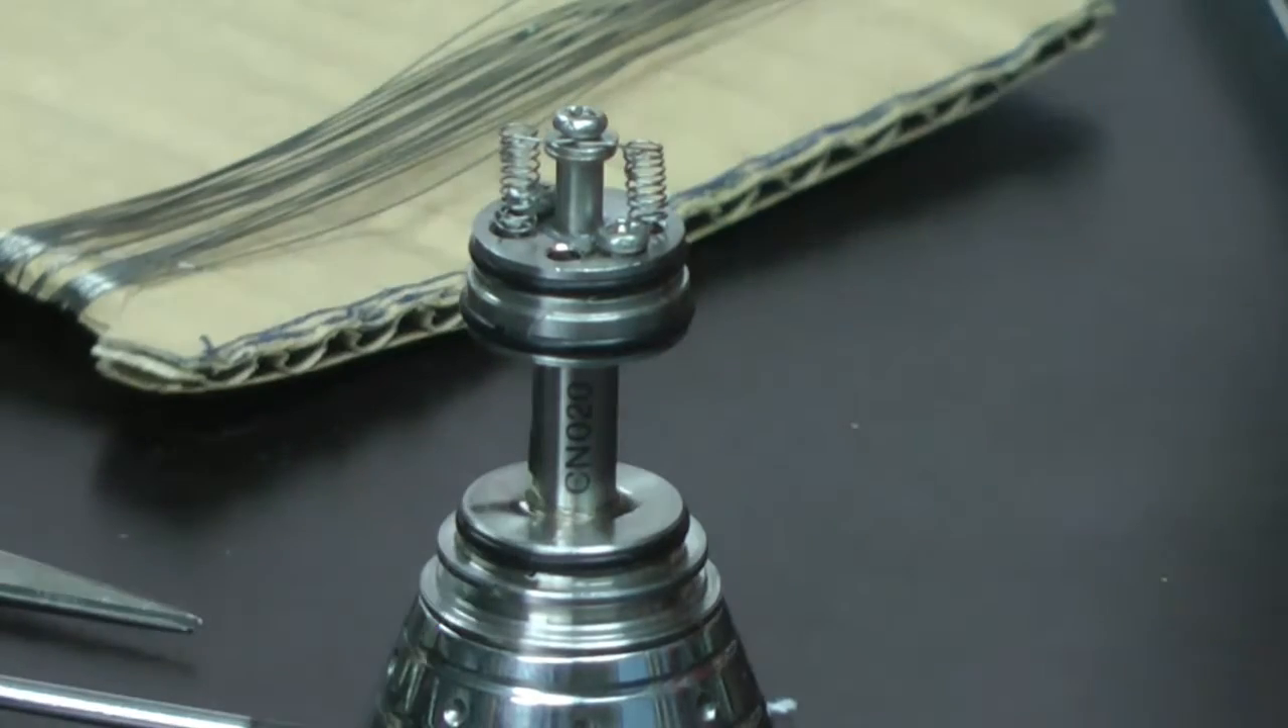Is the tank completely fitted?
No.